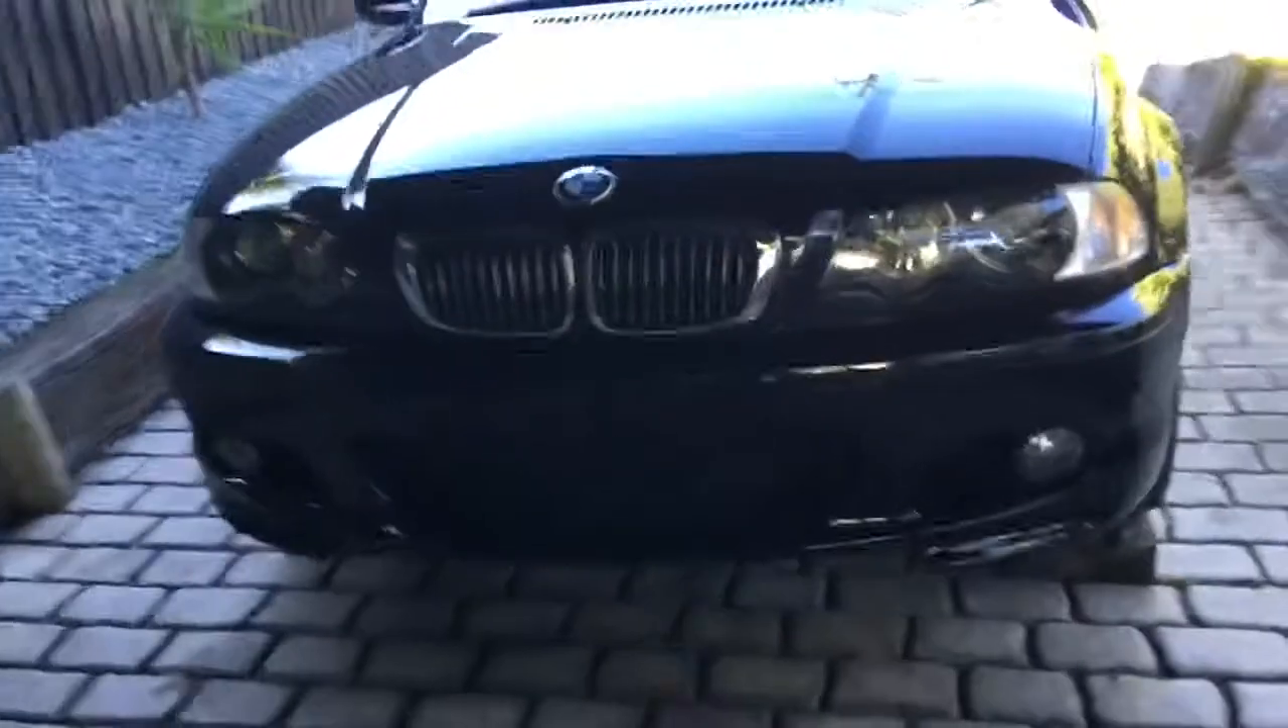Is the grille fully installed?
Yes.